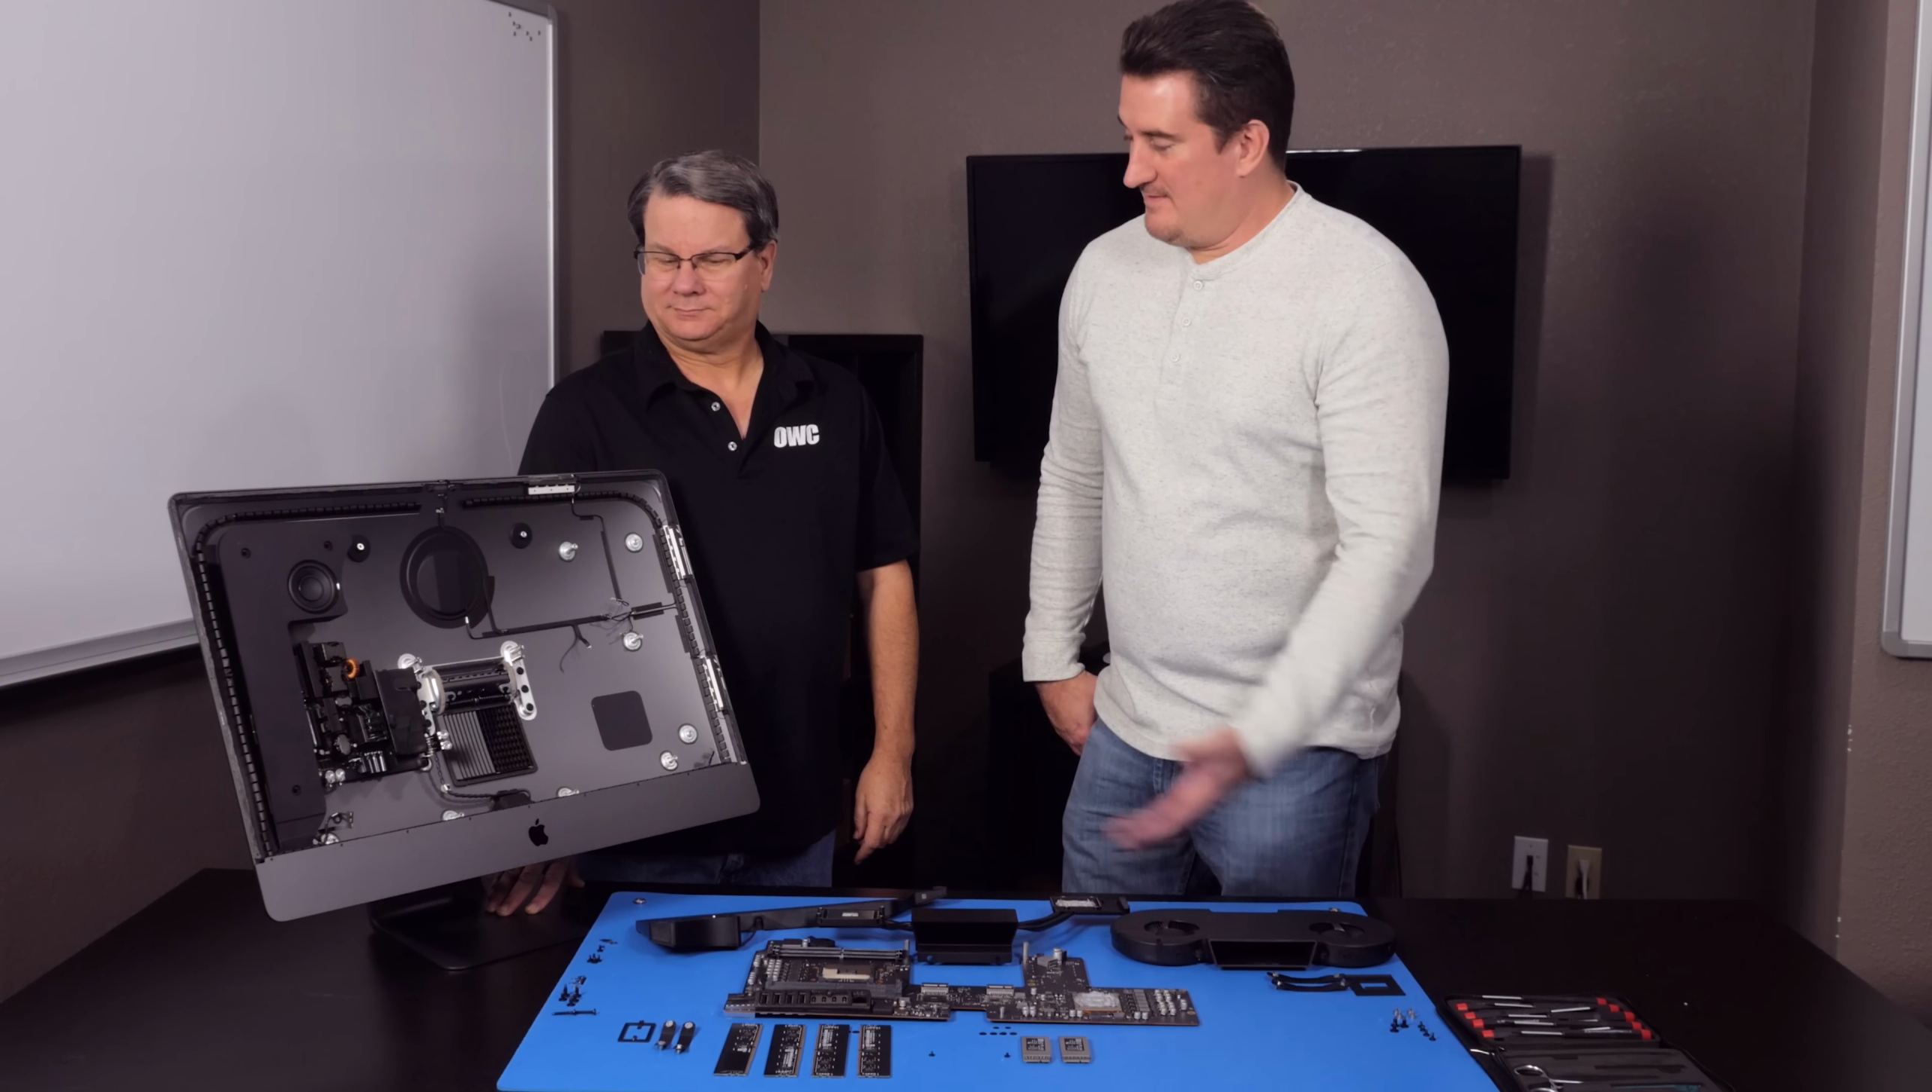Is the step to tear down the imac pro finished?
Yes.